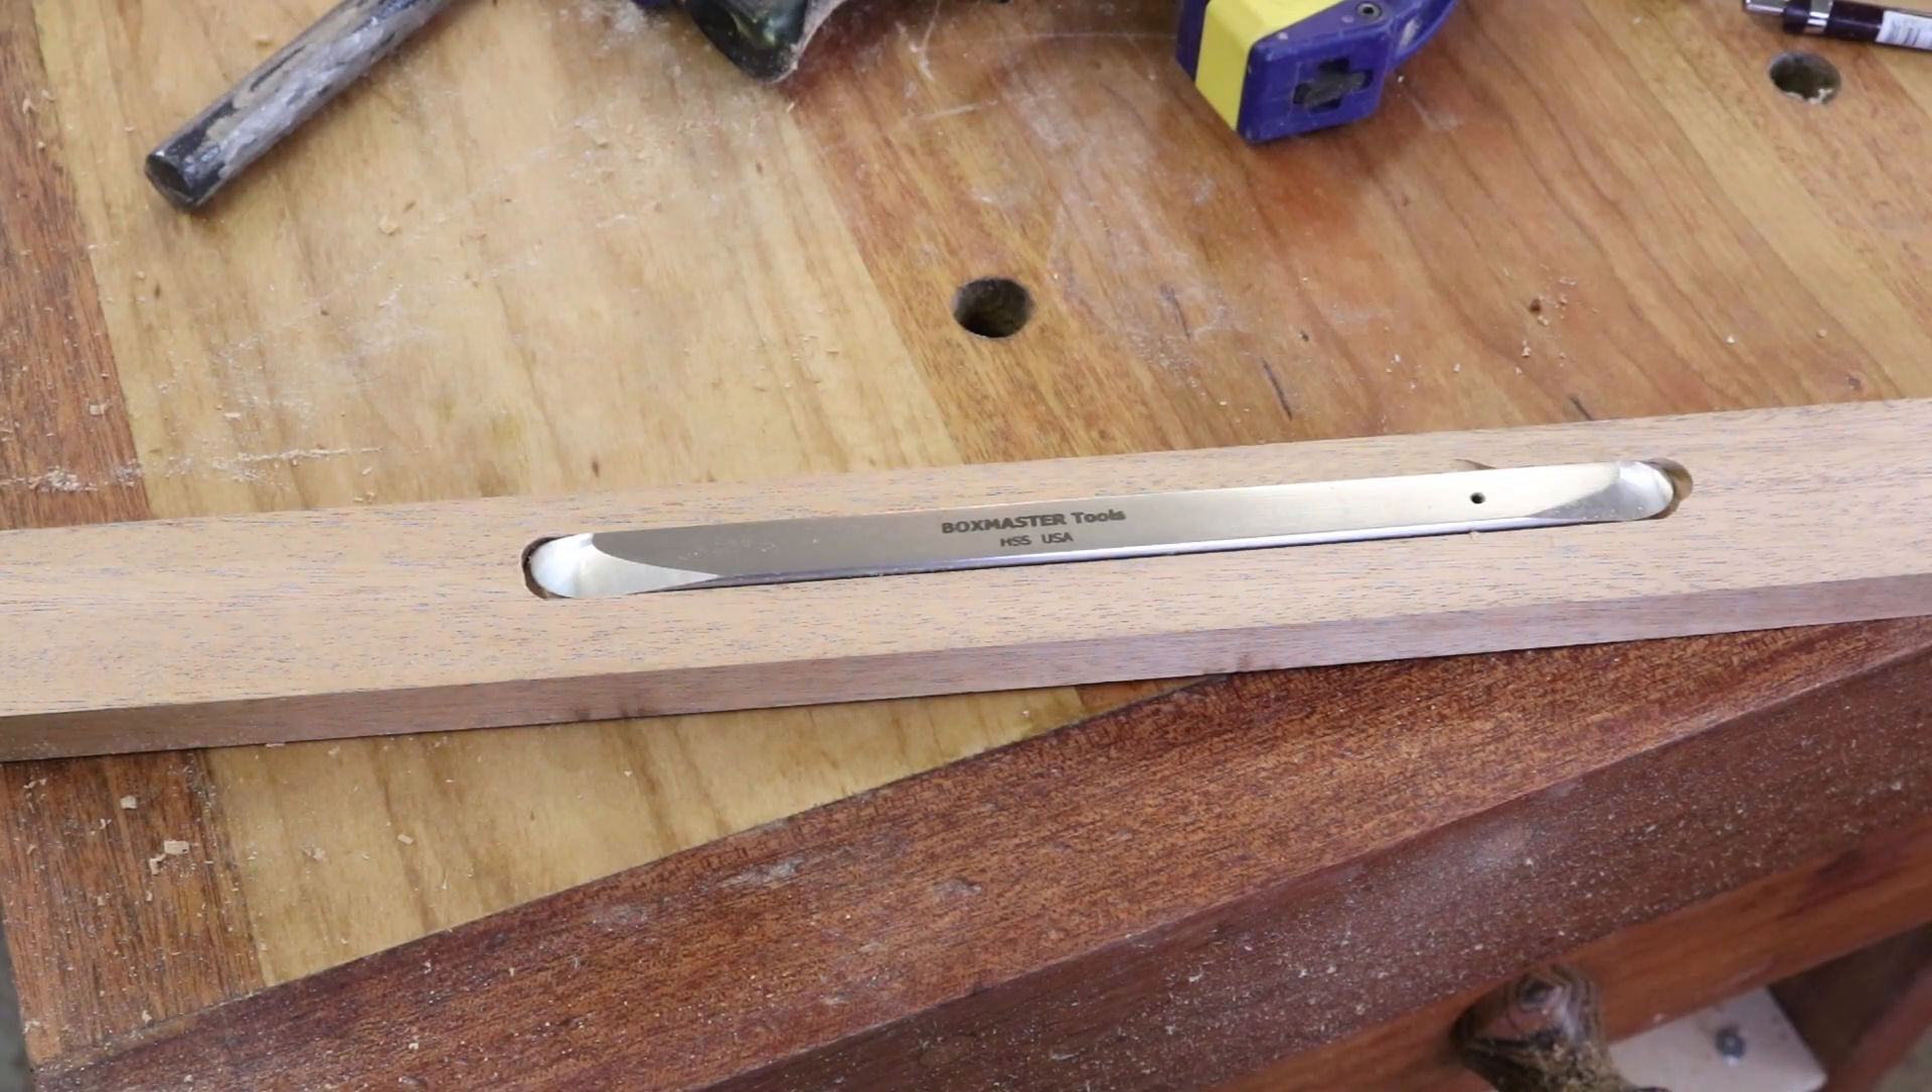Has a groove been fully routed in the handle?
Yes.